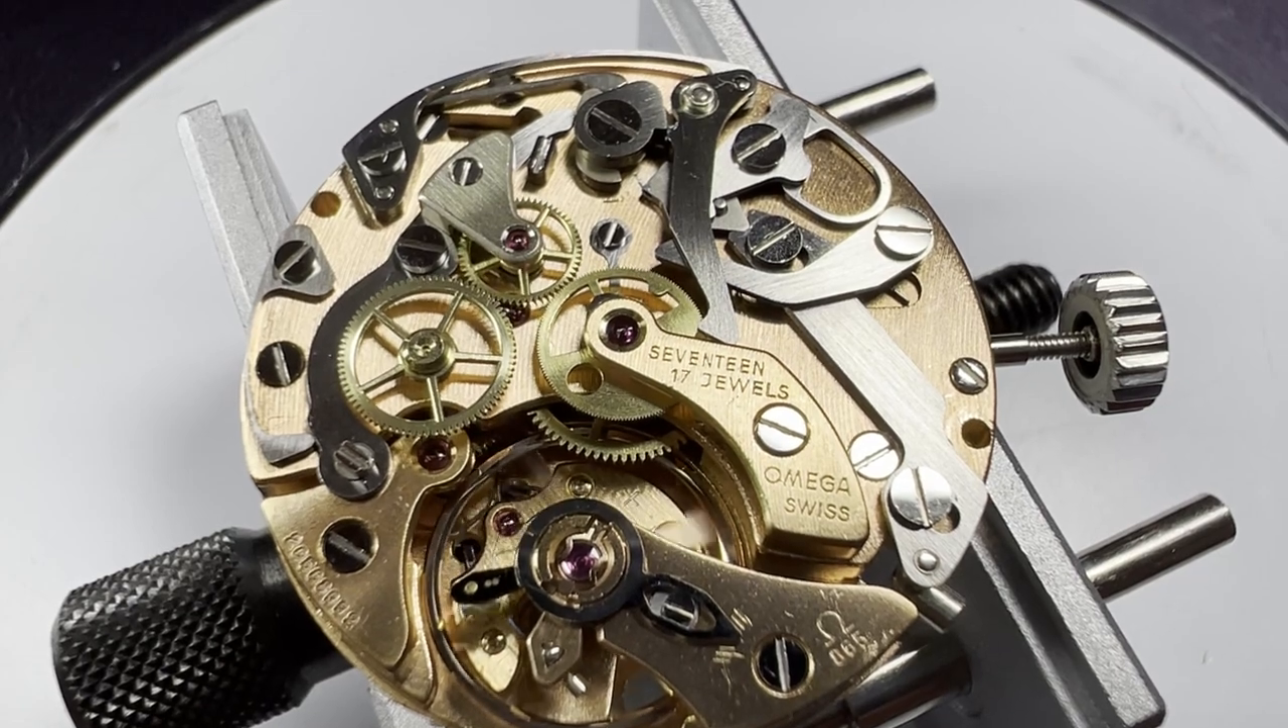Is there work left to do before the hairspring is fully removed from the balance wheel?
Yes.